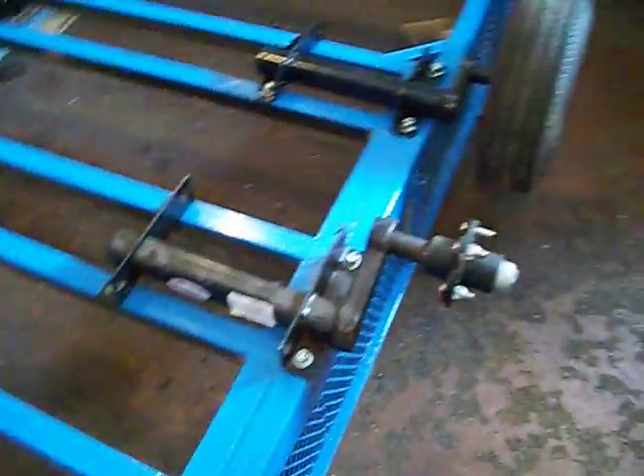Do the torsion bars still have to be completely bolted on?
No.